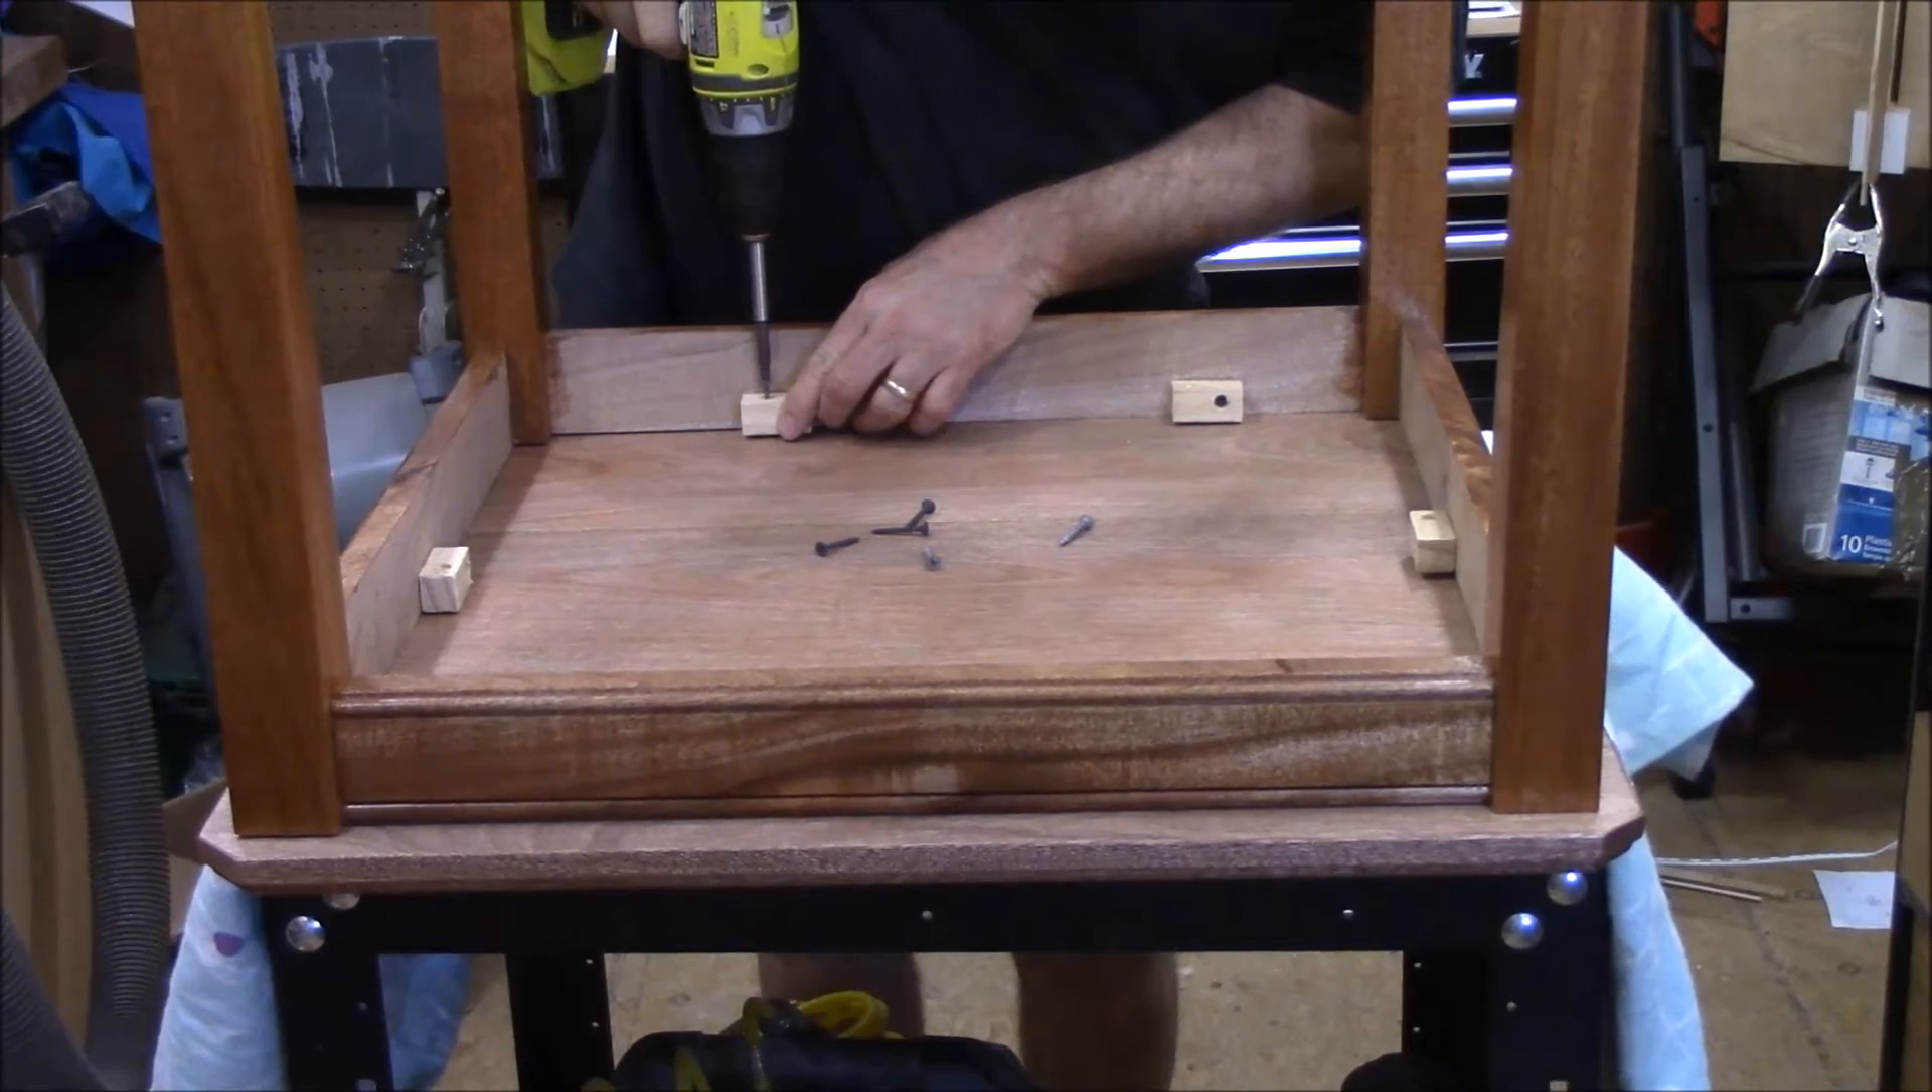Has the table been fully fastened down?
No.